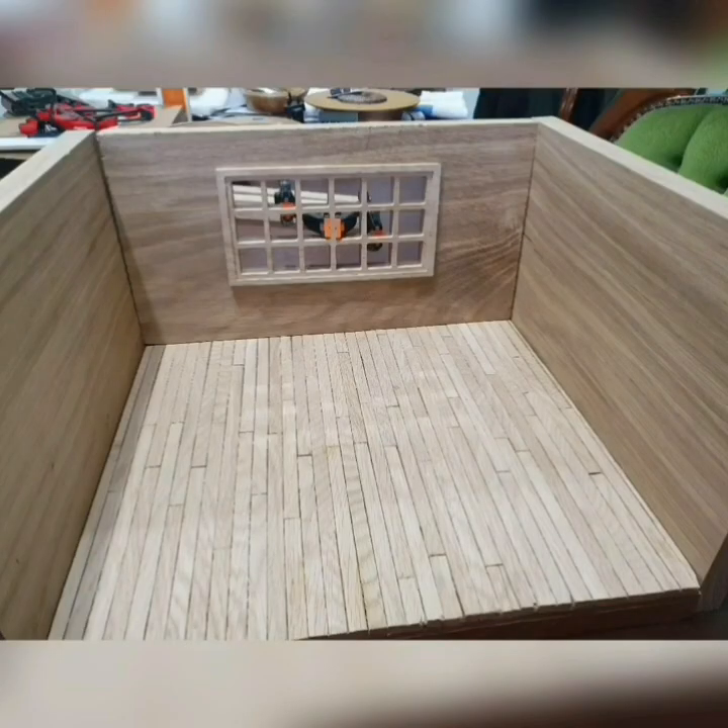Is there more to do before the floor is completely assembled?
No.